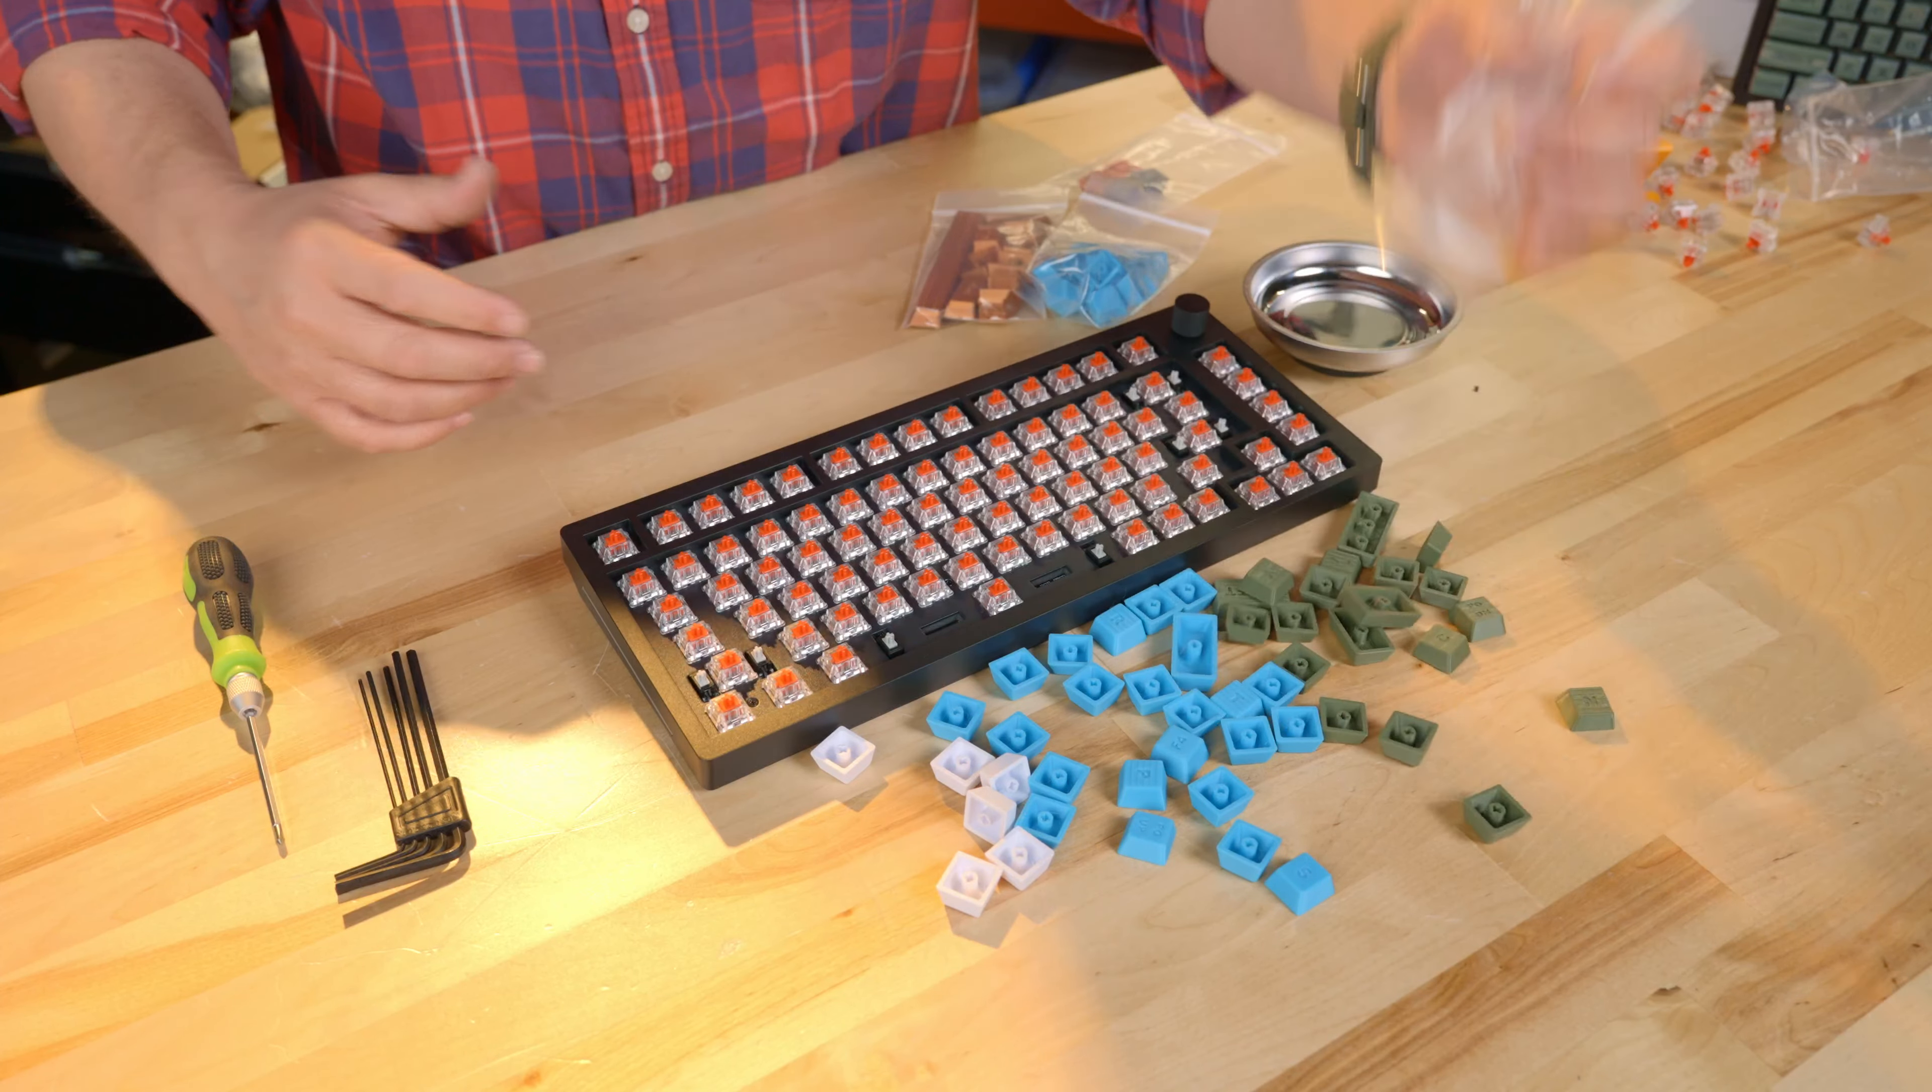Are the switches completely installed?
Yes.